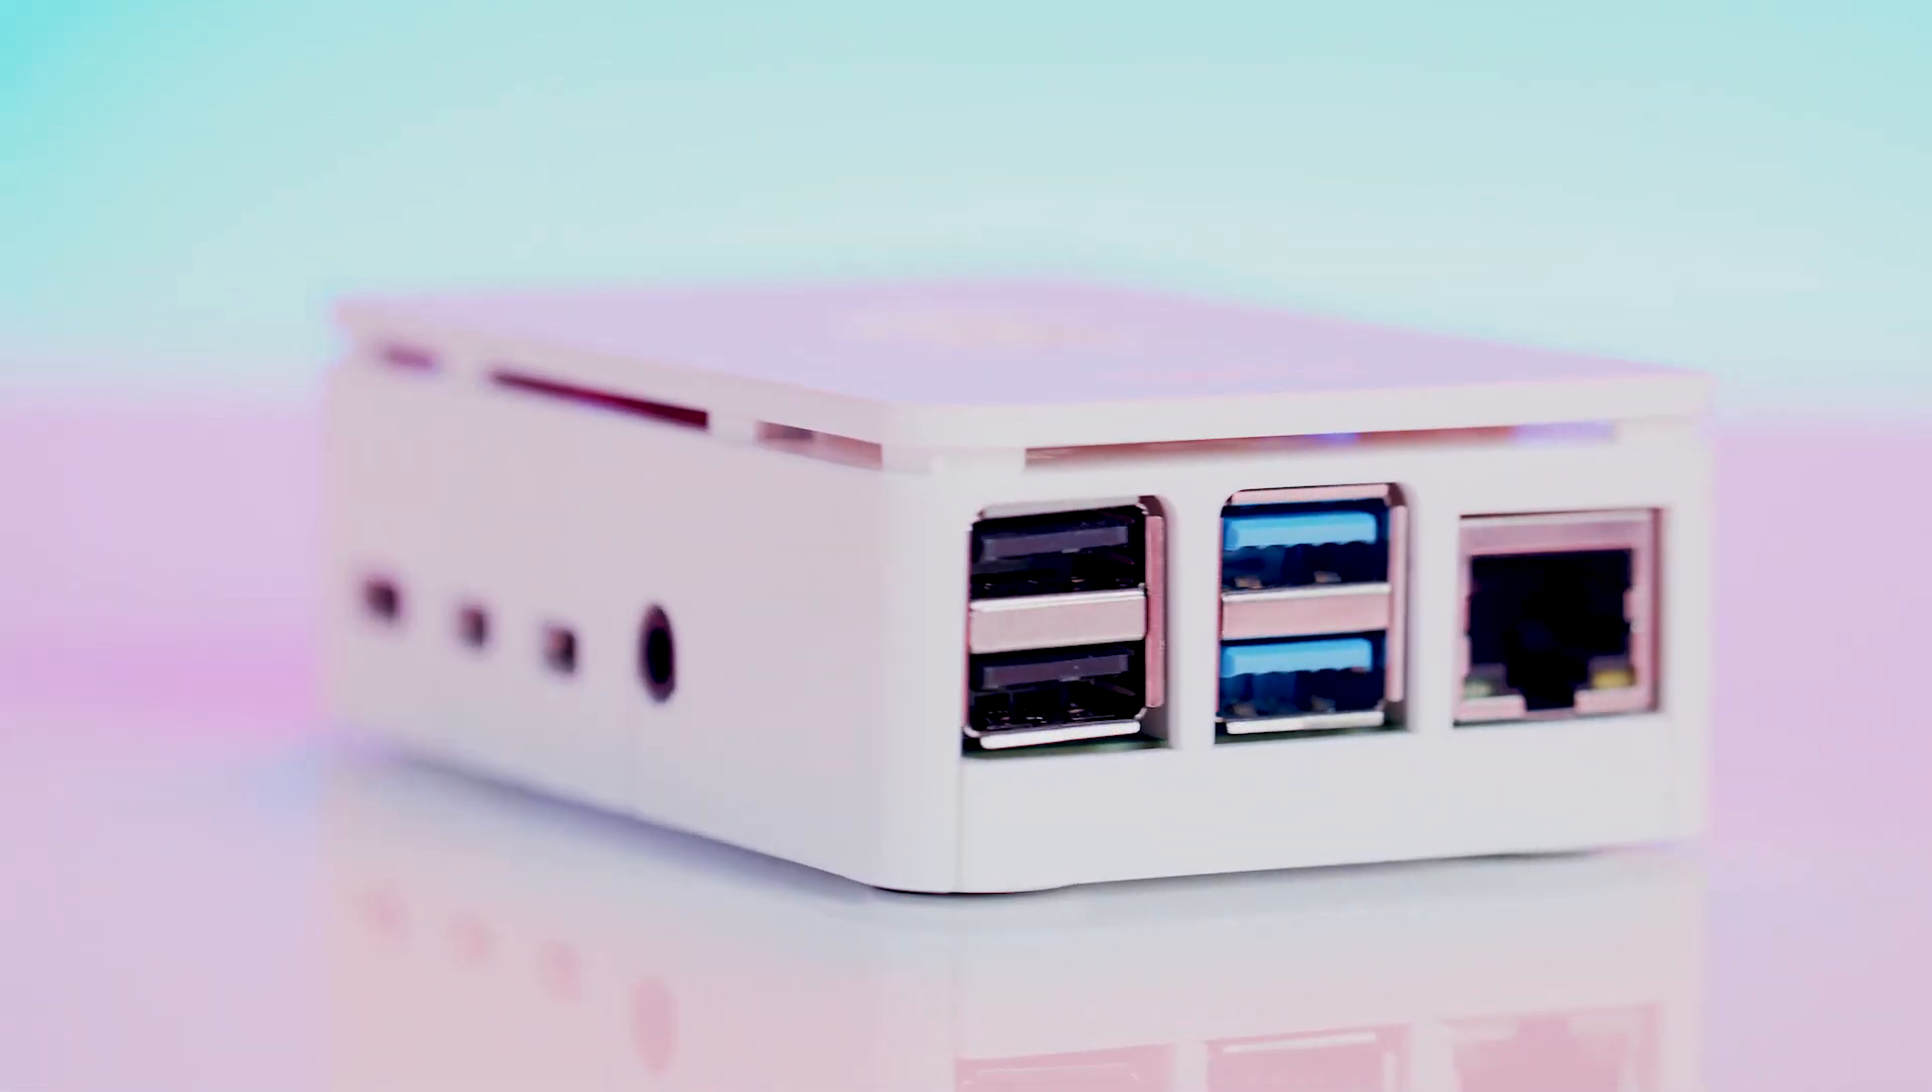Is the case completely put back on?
Yes.